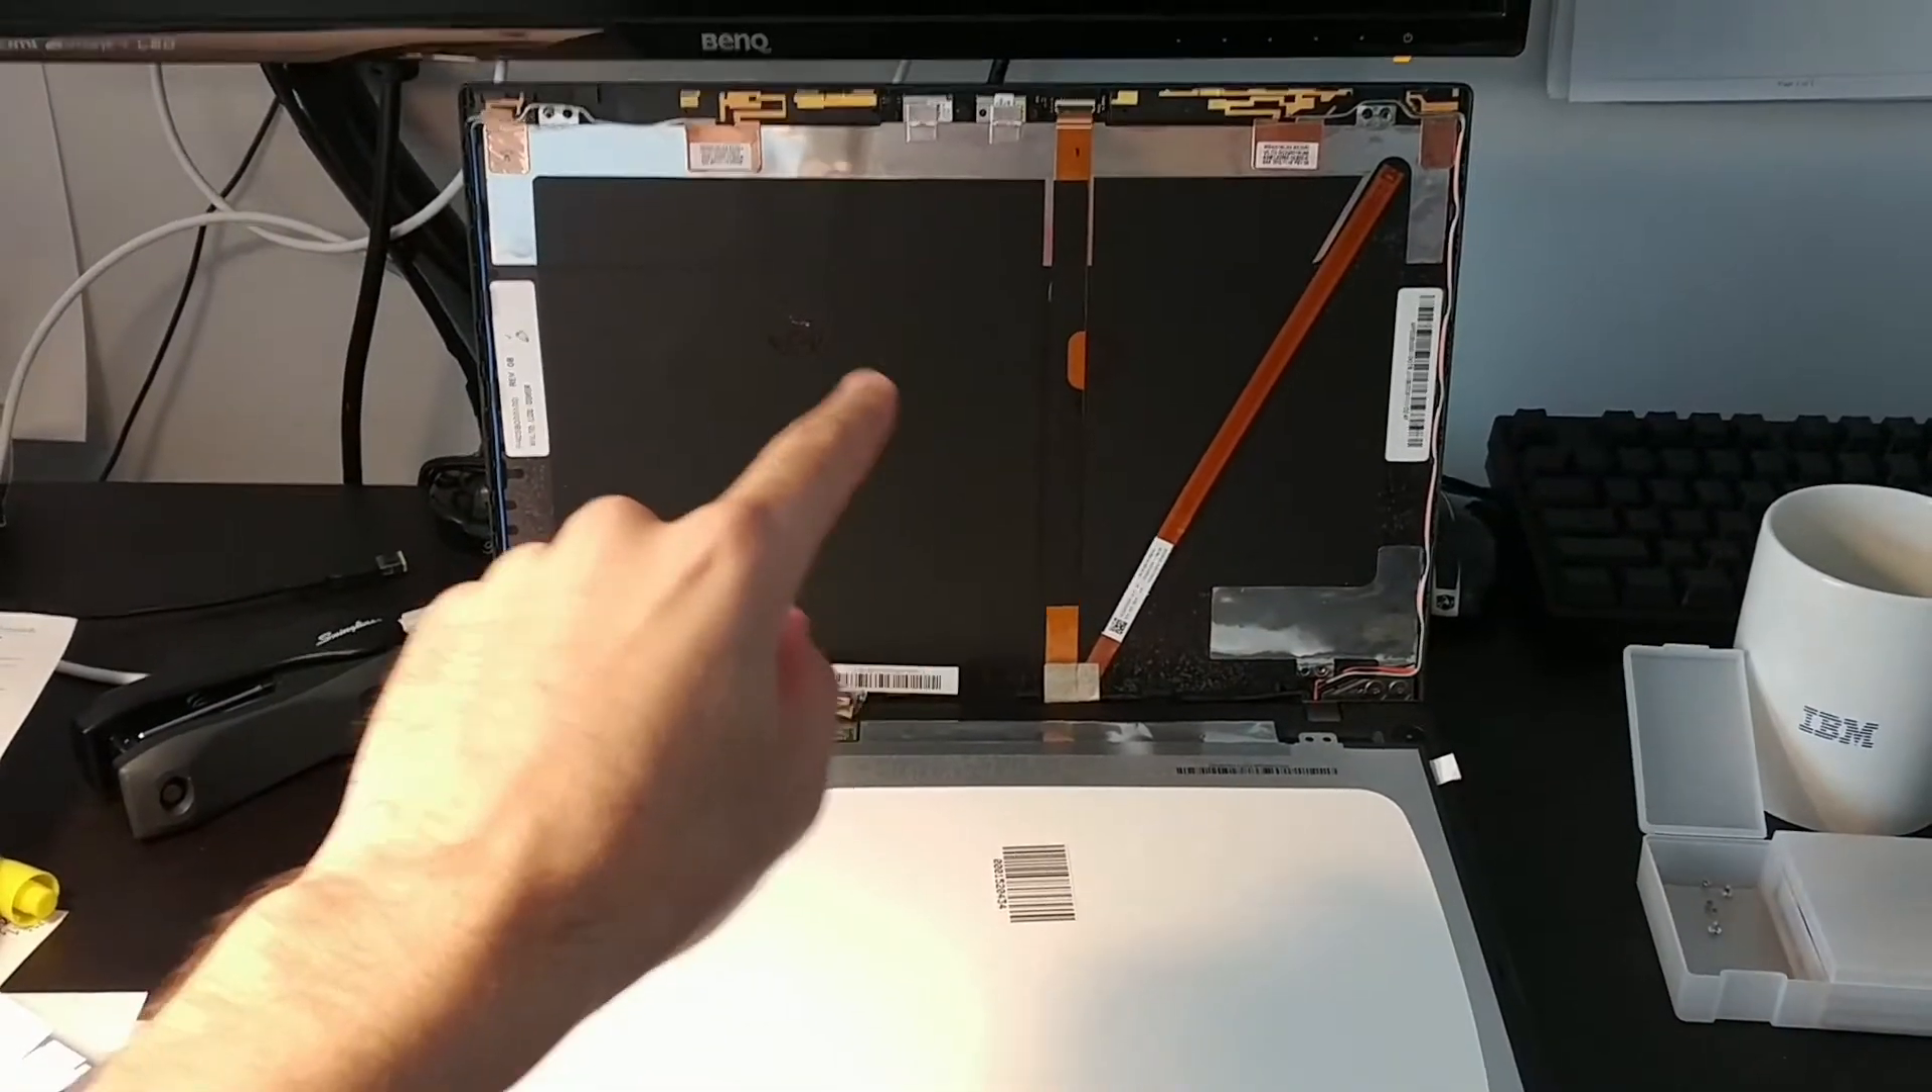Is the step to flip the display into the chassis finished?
No.